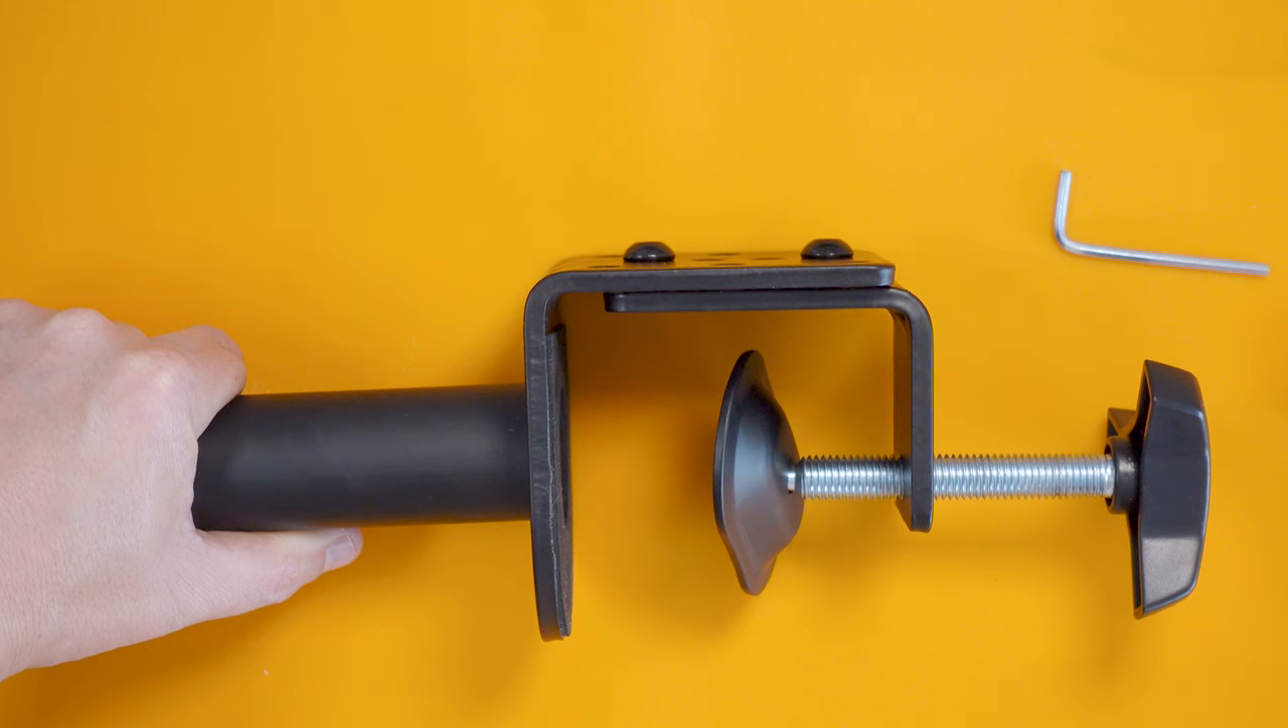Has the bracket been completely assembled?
Yes.